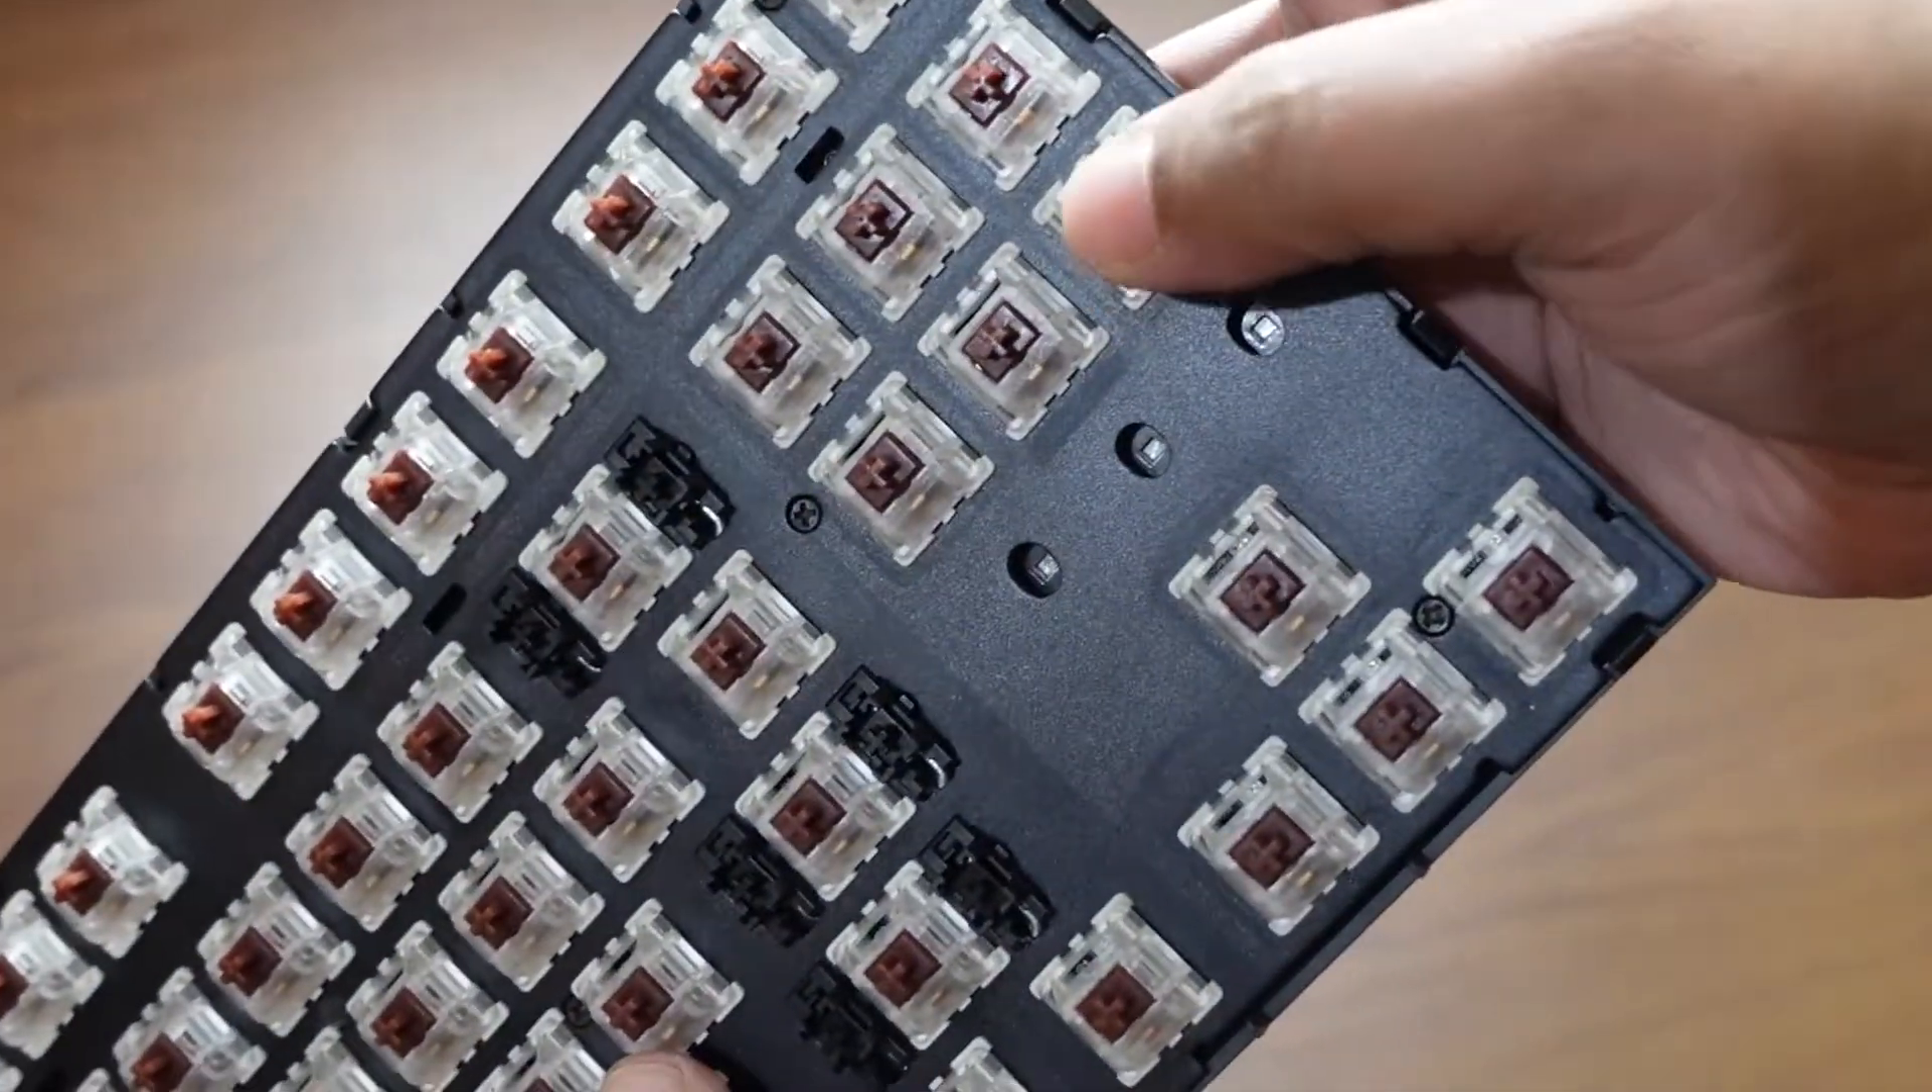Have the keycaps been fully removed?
Yes.